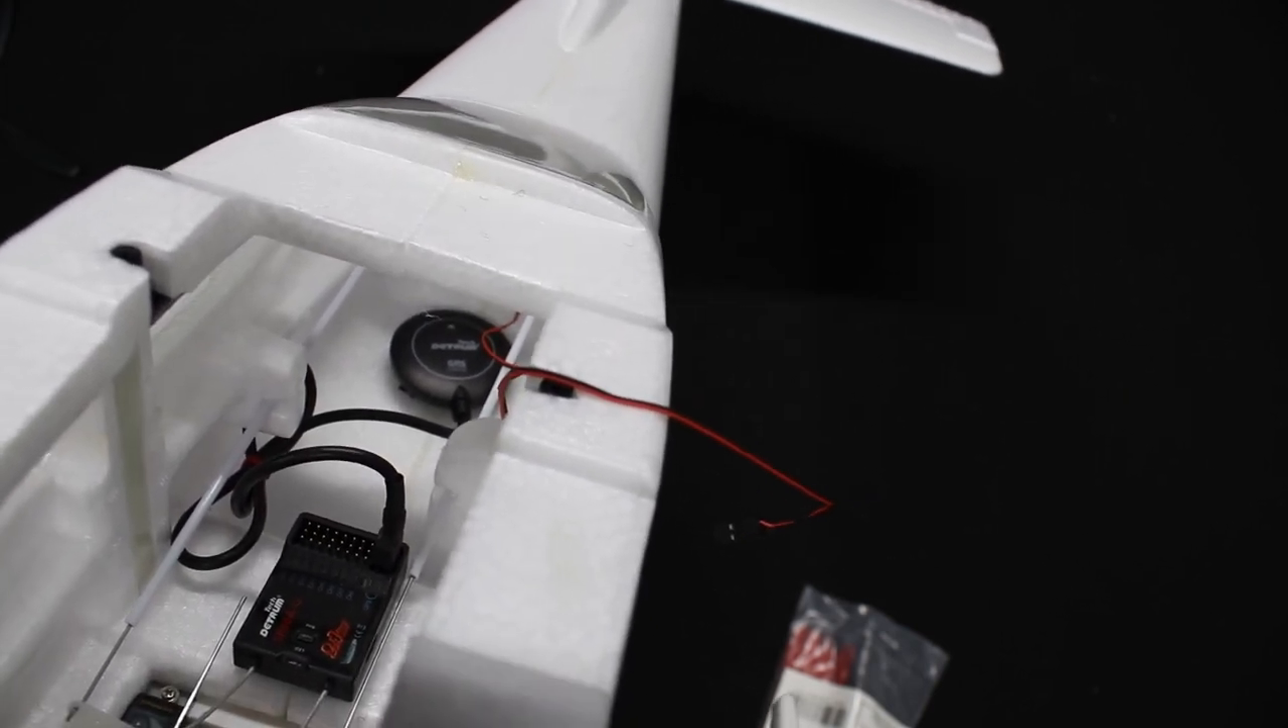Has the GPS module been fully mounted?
Yes.